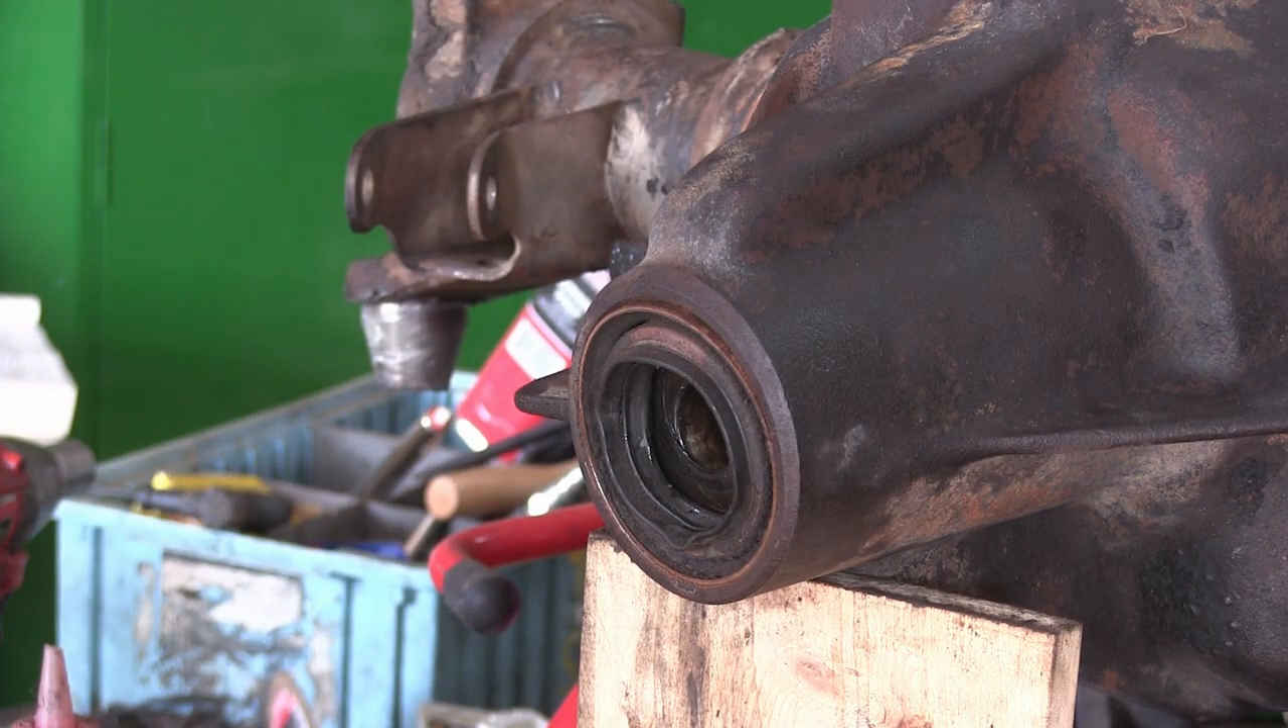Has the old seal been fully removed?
No.